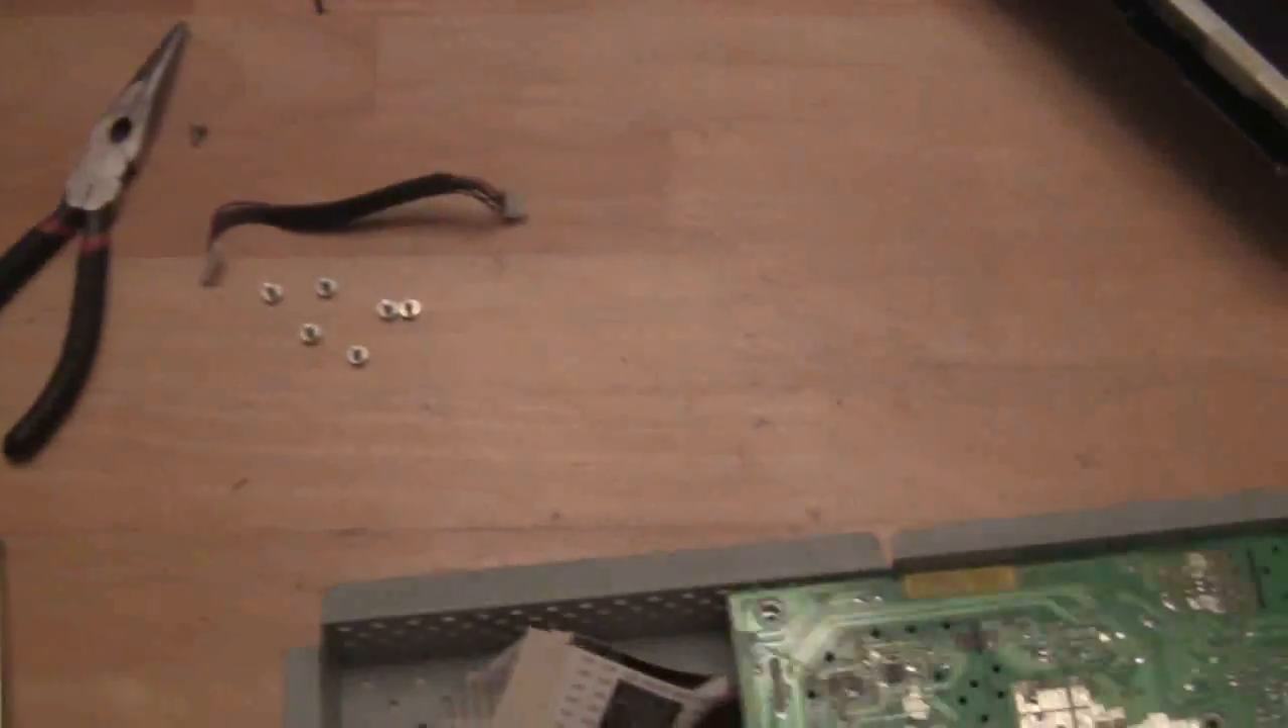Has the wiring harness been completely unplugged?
Yes.